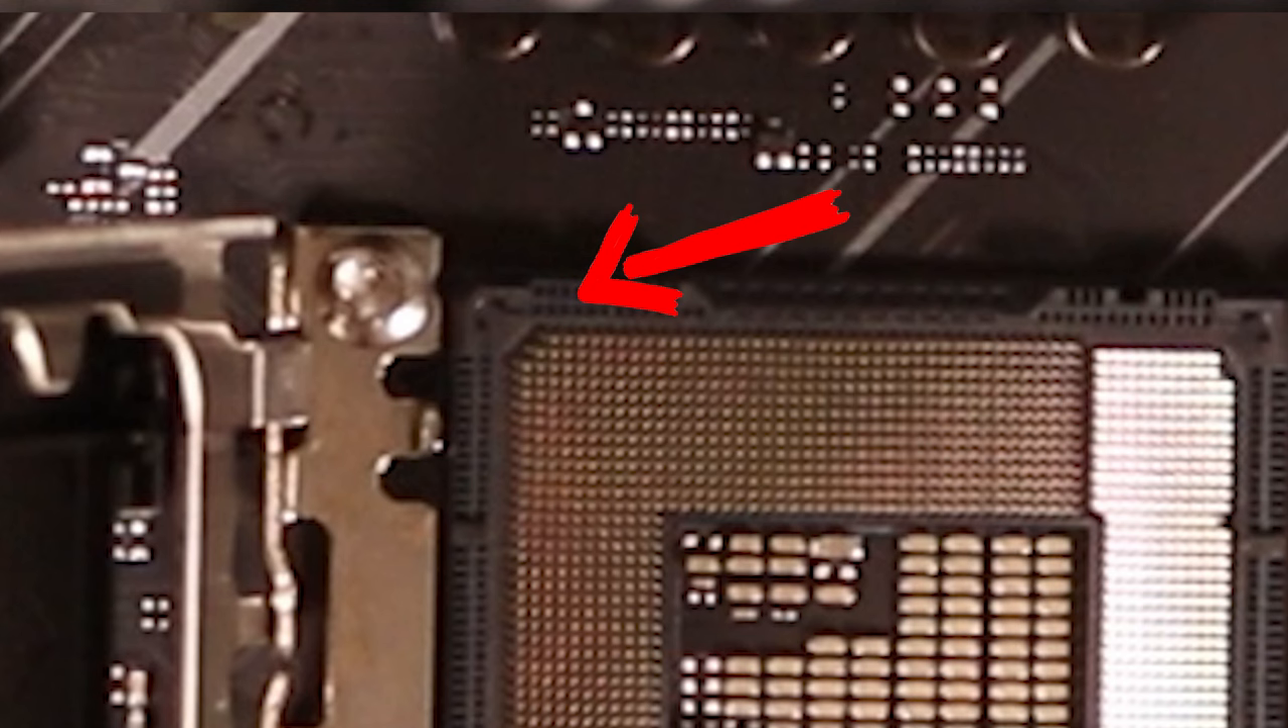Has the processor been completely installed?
No.